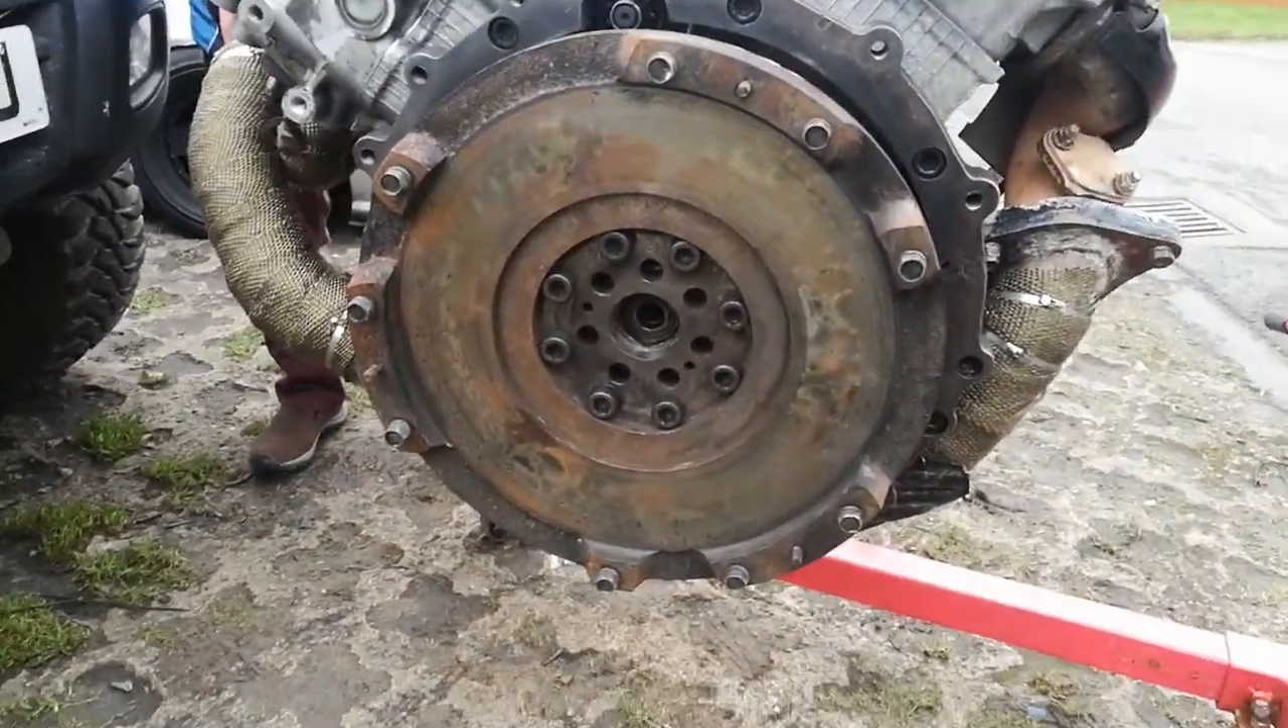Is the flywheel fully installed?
Yes.